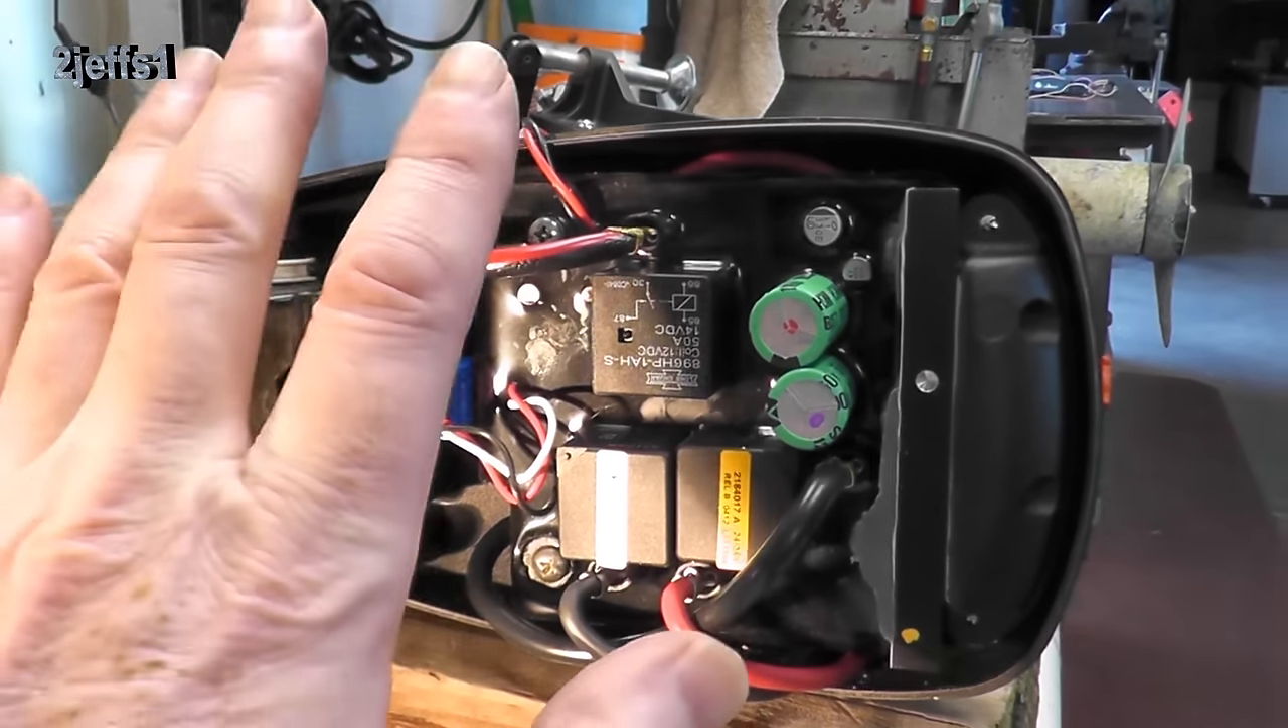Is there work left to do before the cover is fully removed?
No.